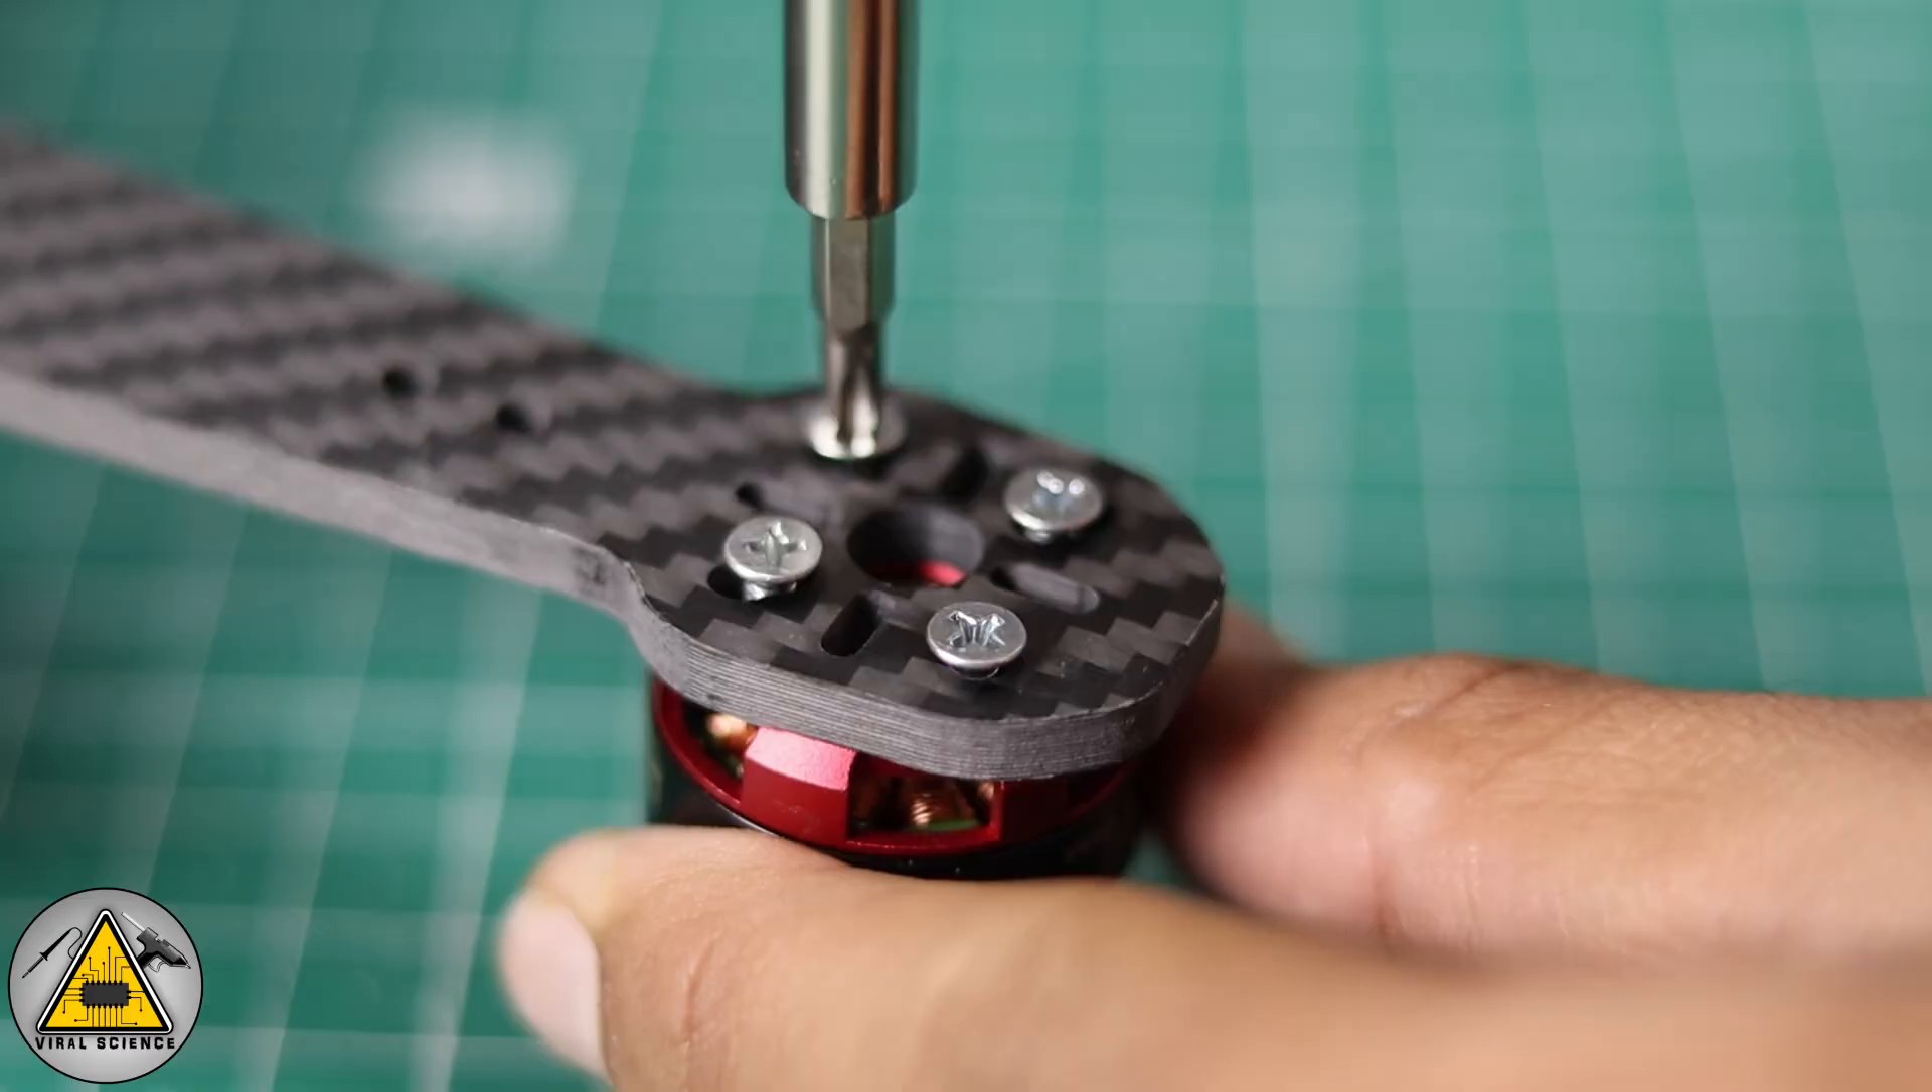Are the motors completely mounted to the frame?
No.